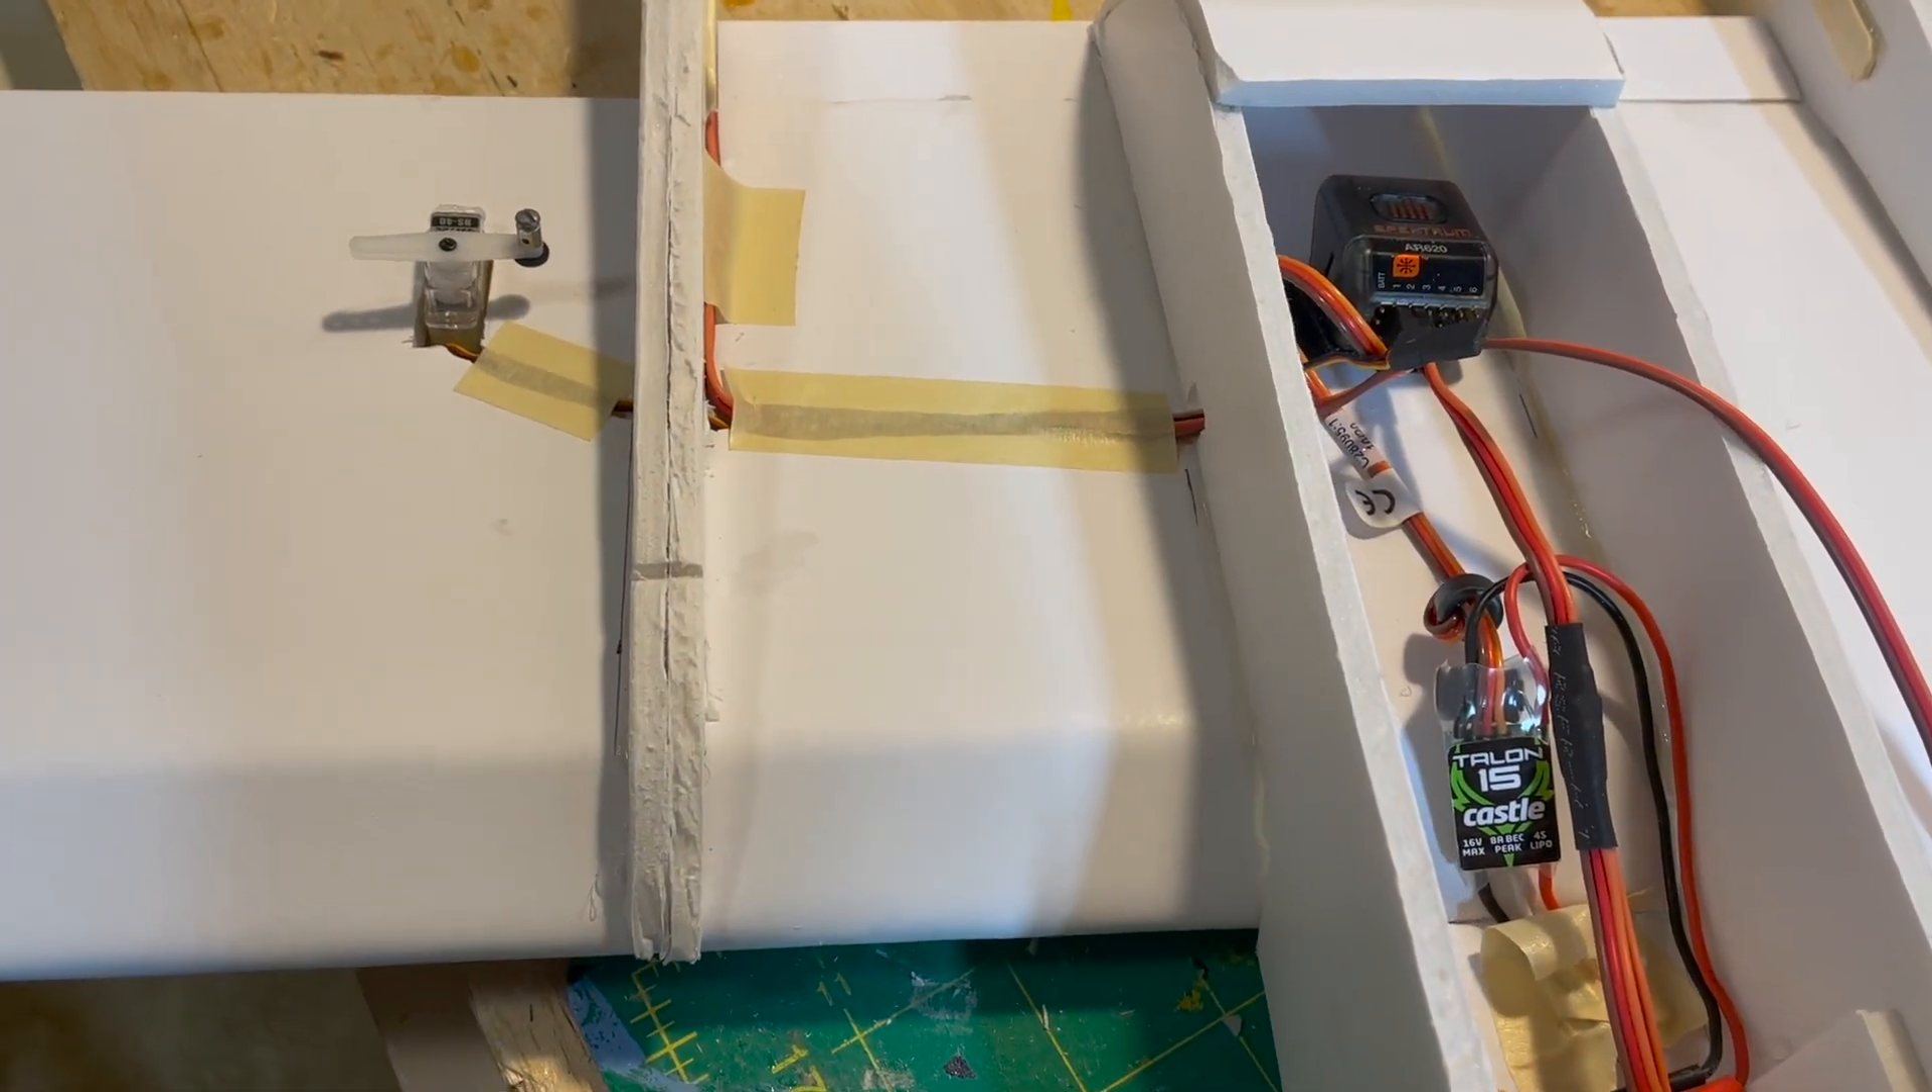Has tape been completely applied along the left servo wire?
Yes.